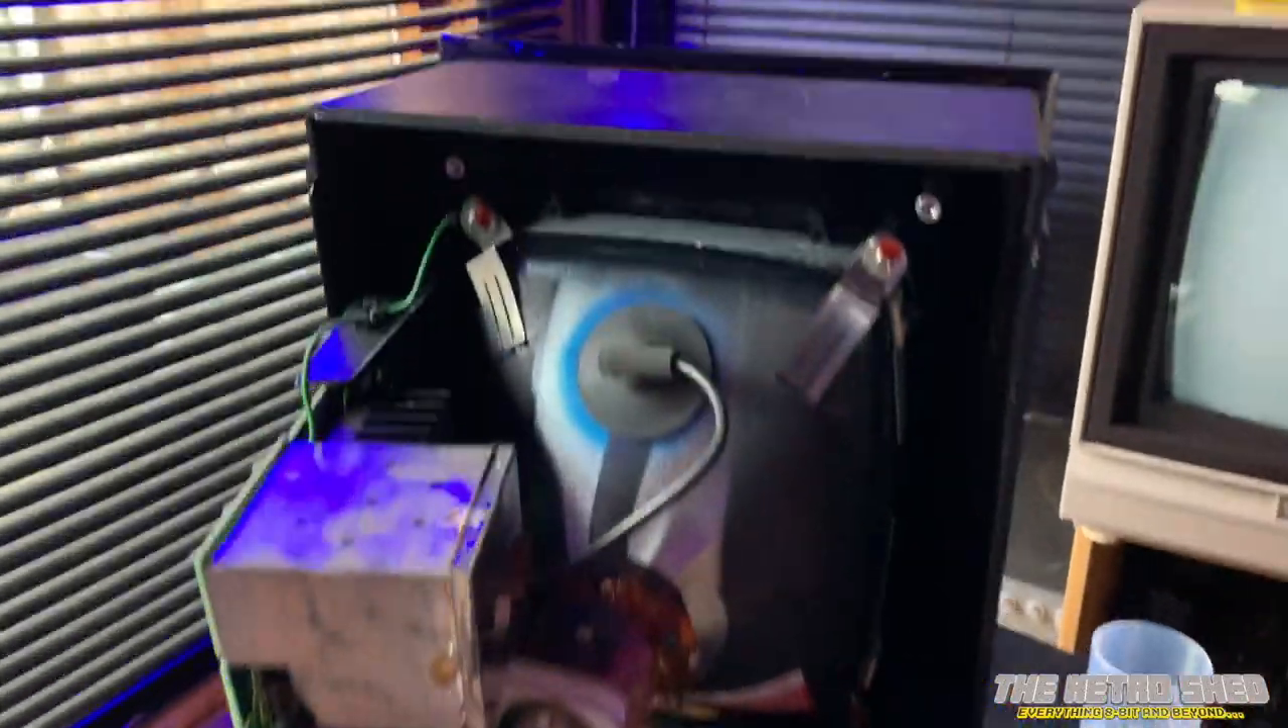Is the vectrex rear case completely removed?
Yes.